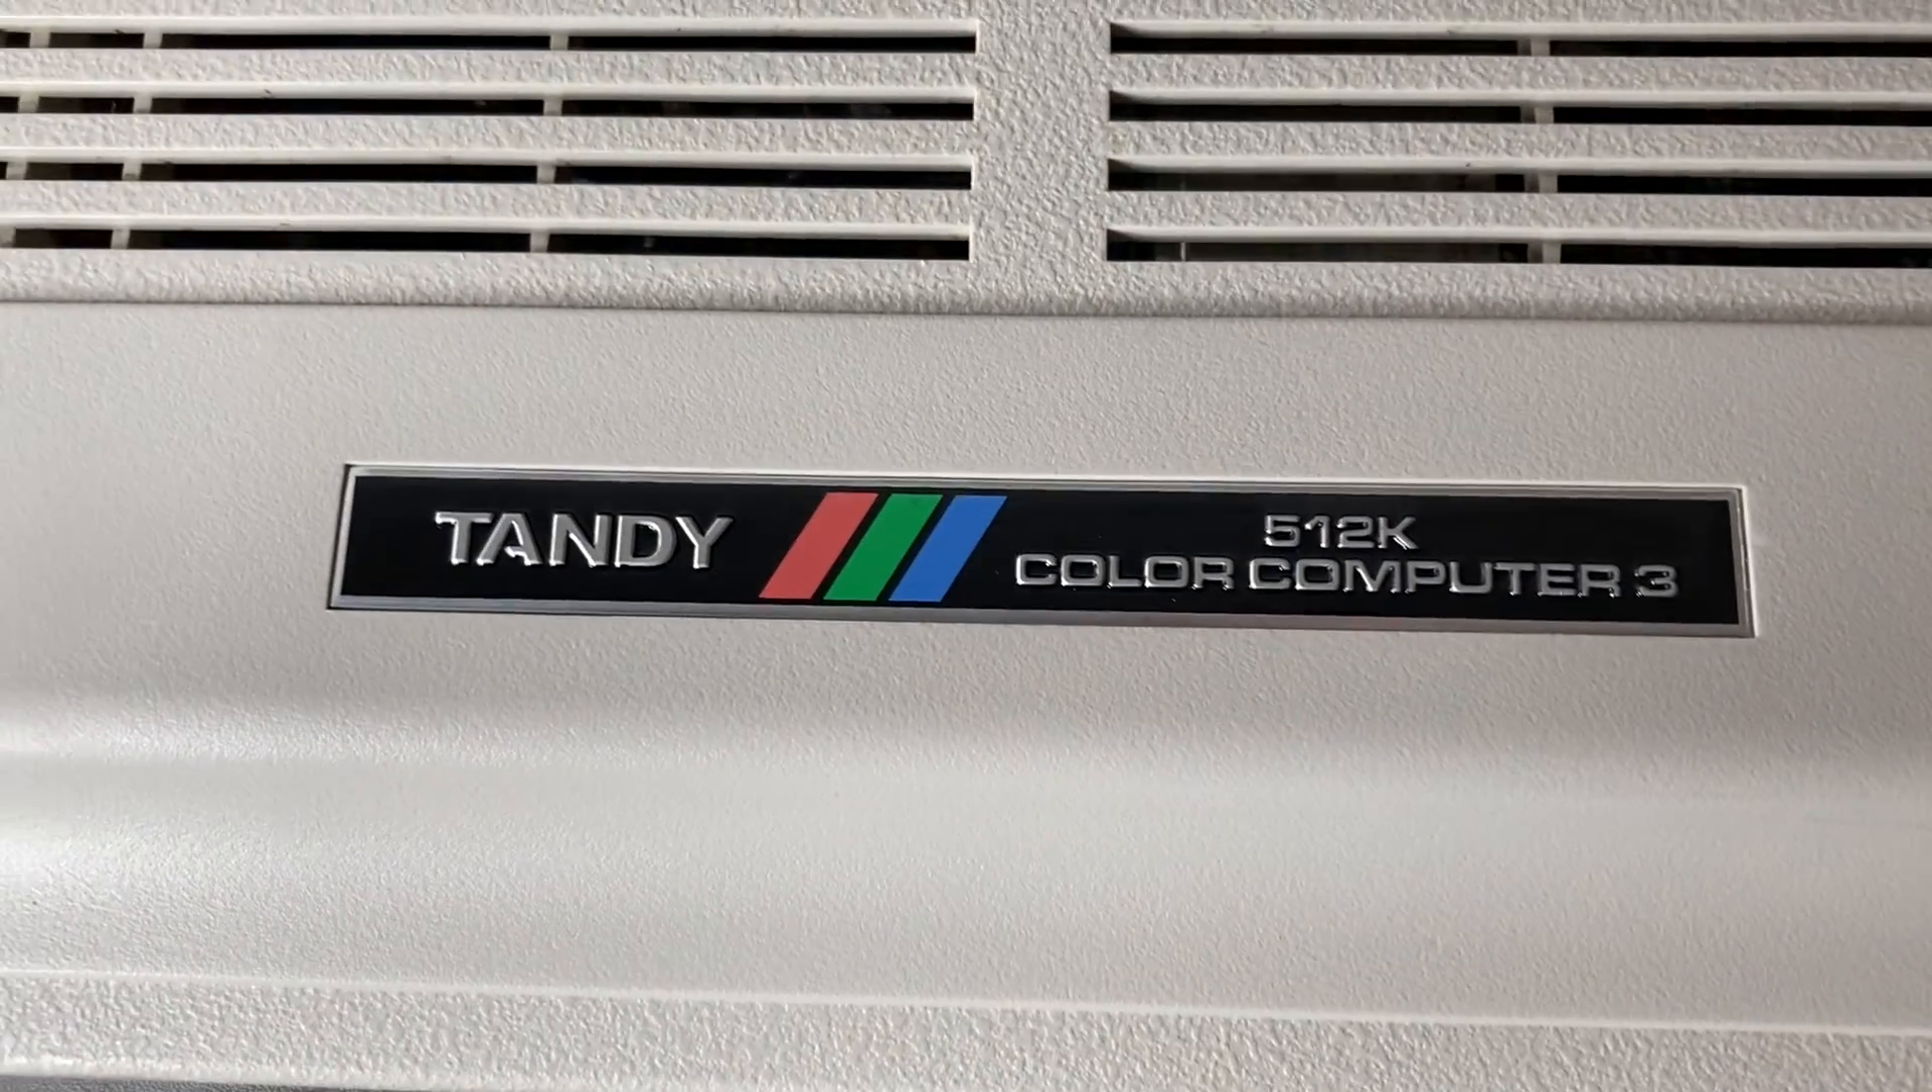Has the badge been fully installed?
Yes.